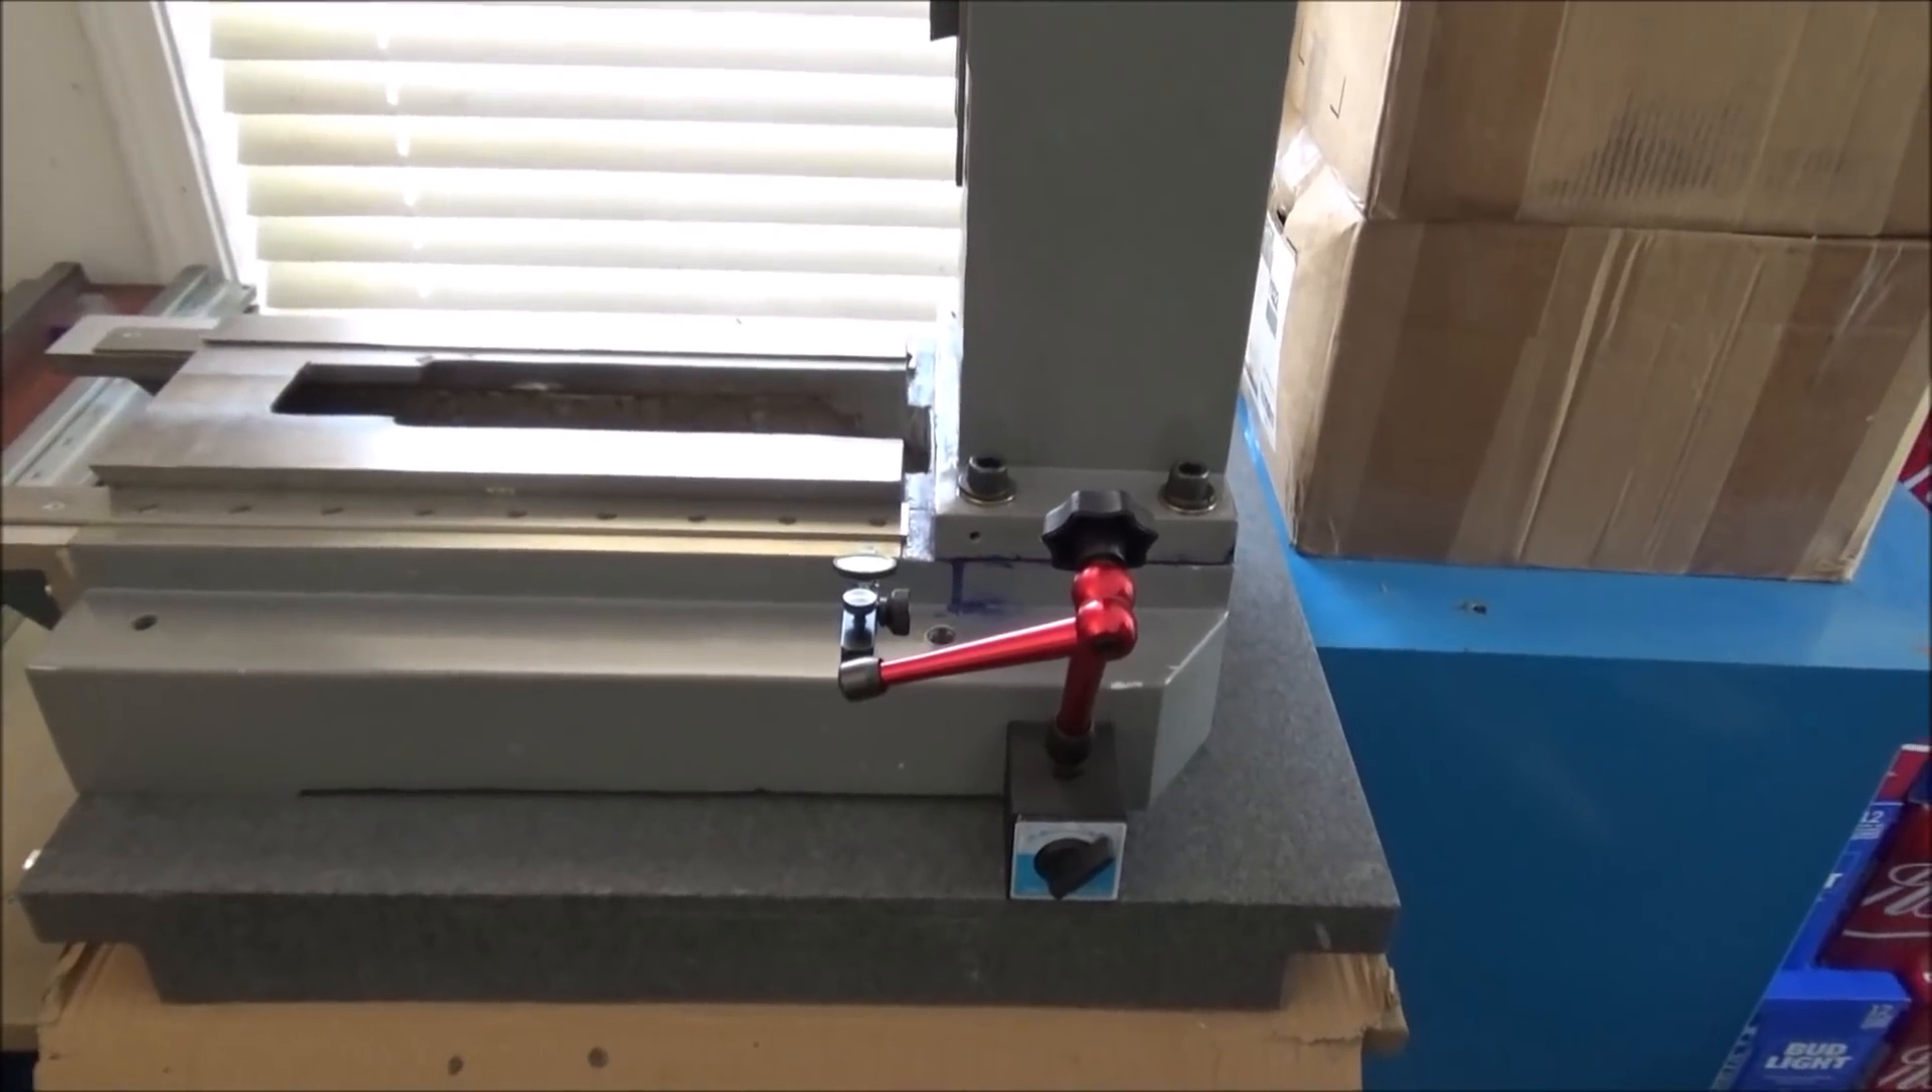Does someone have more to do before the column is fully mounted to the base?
No.